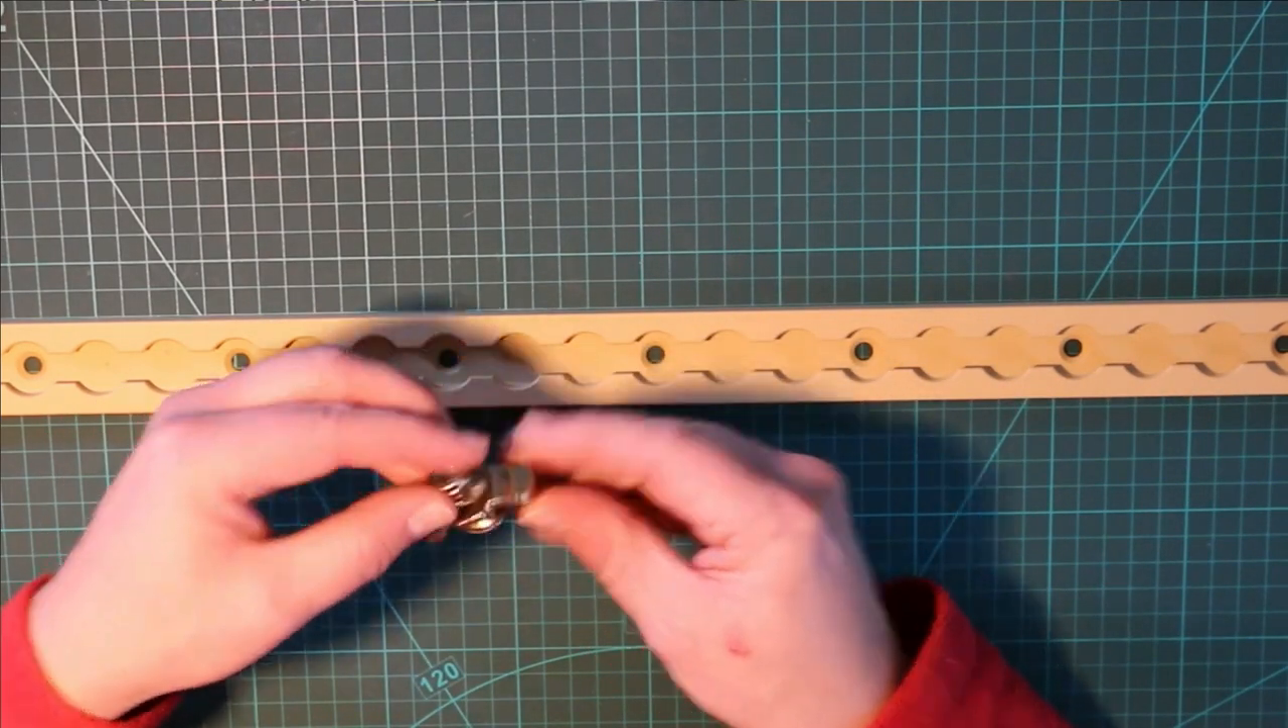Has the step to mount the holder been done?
No.